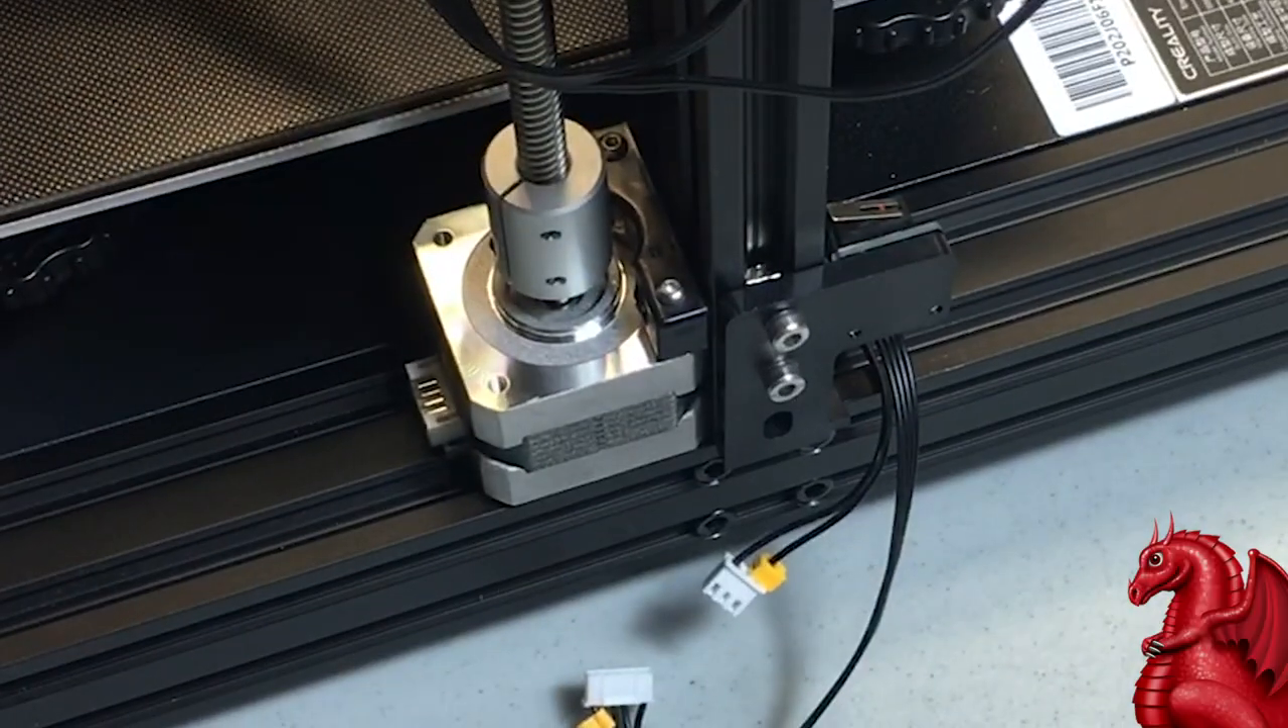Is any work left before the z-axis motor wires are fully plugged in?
Yes.